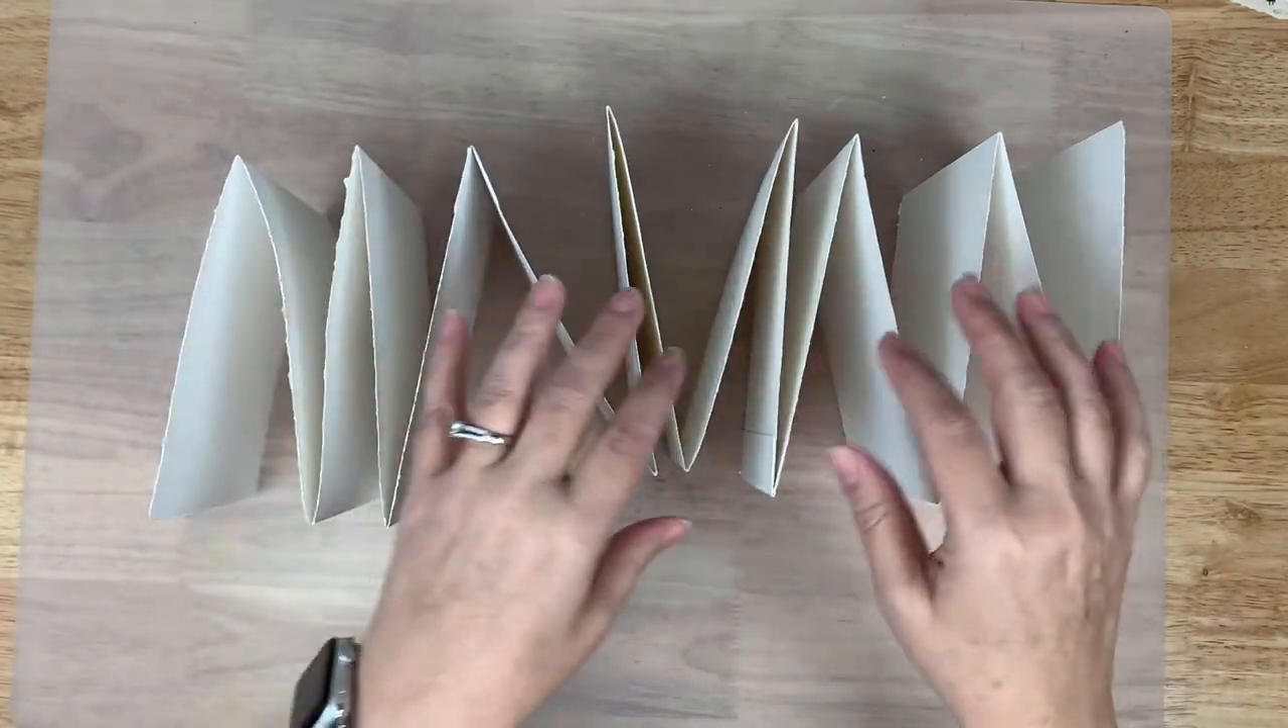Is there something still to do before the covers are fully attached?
Yes.